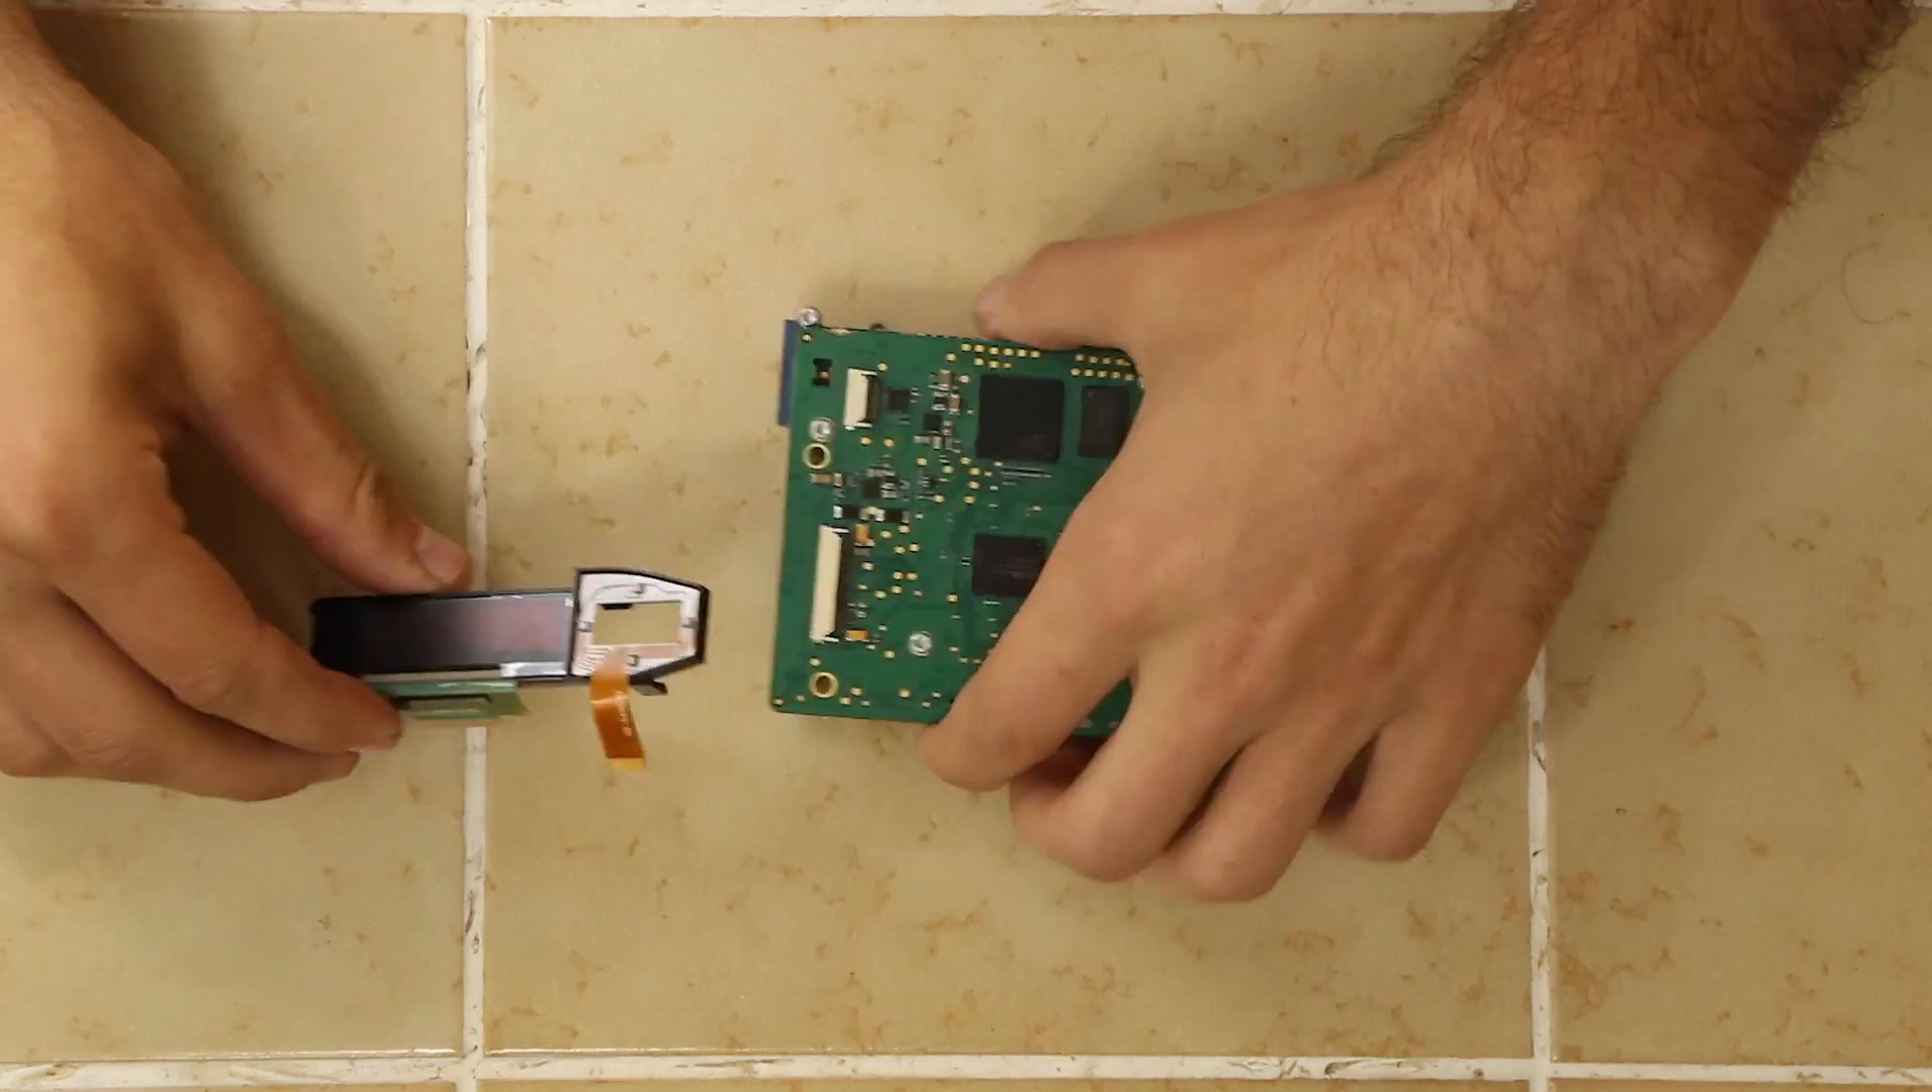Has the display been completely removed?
Yes.